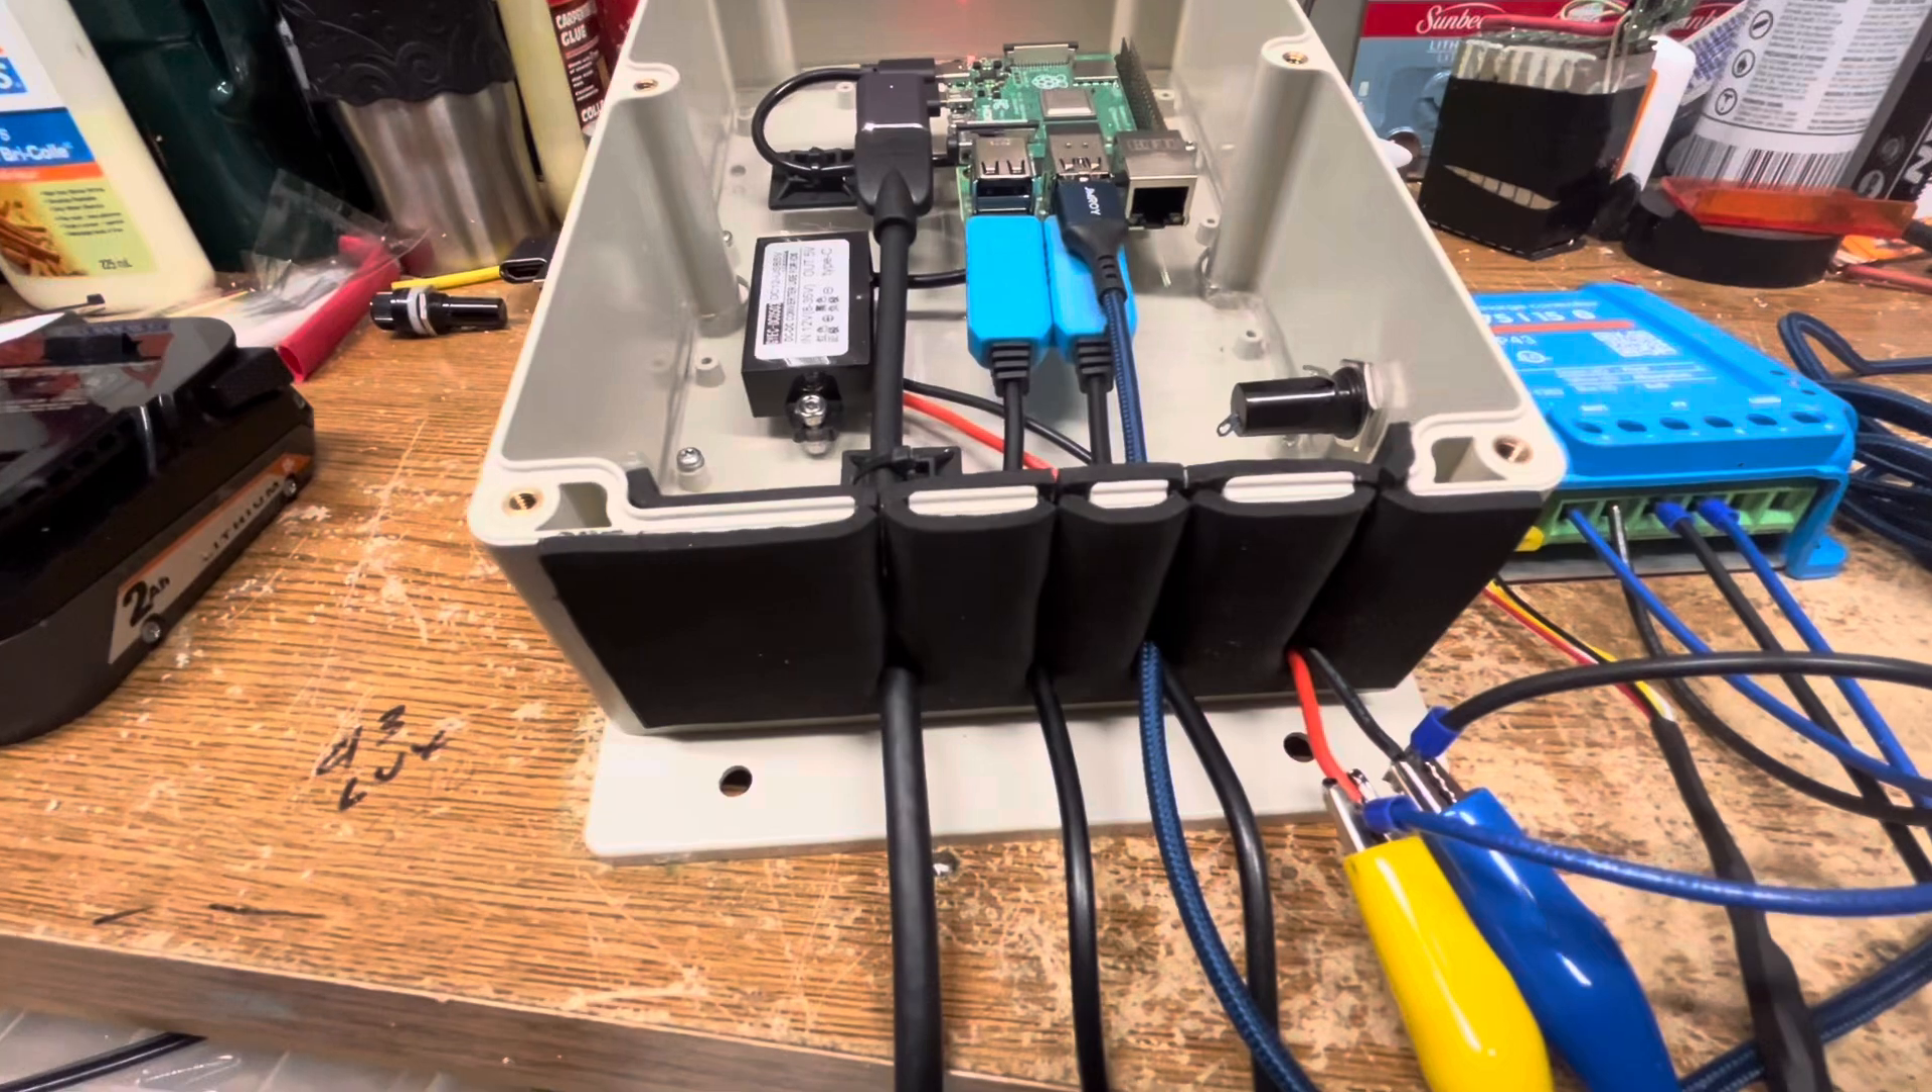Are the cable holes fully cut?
Yes.